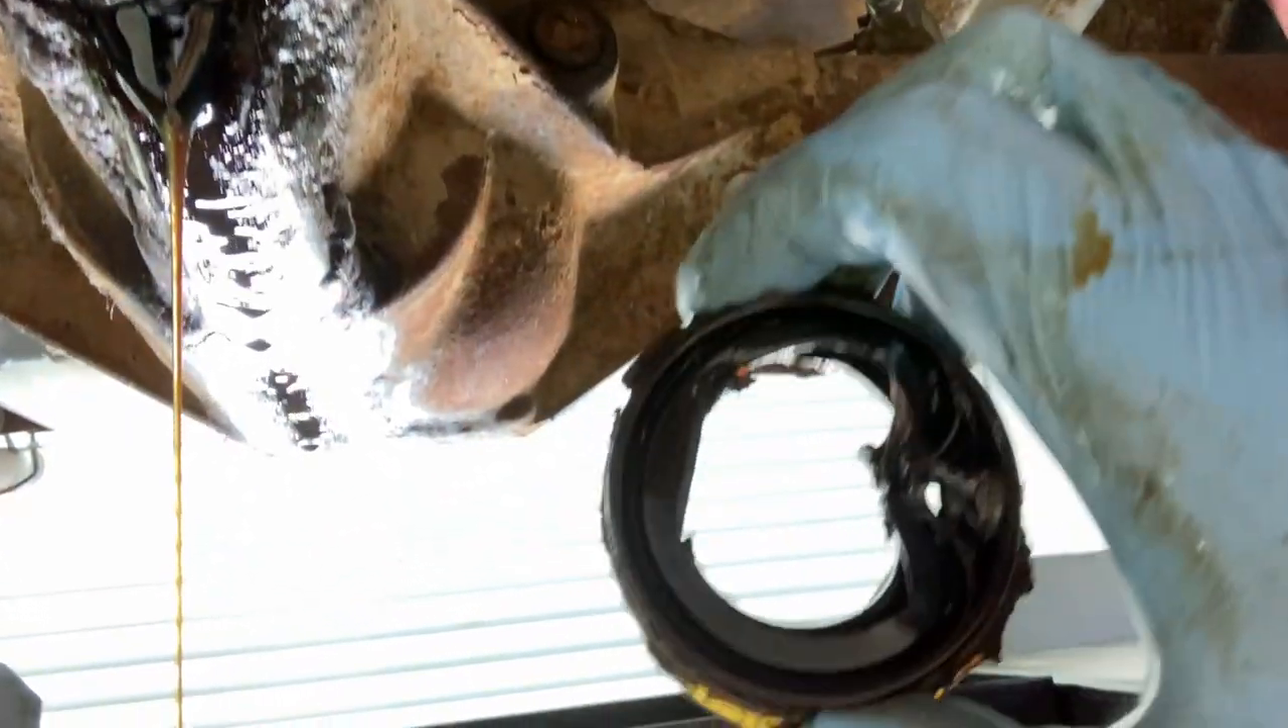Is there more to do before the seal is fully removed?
No.